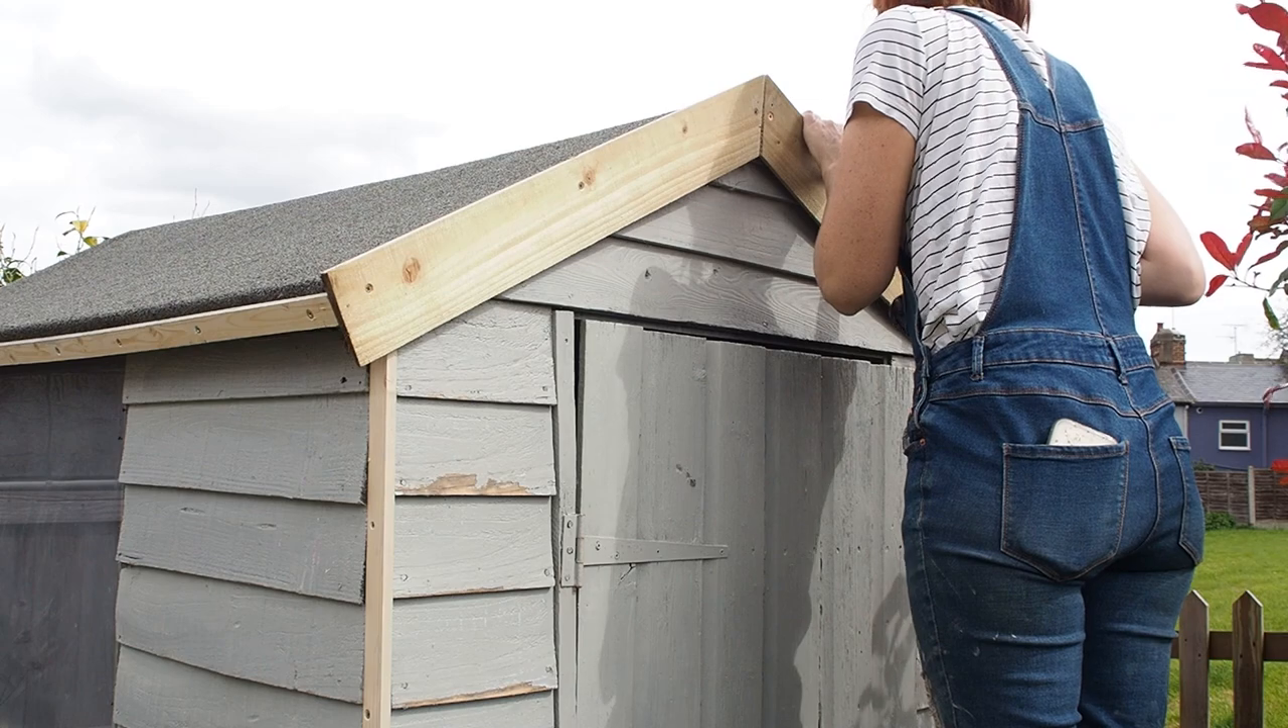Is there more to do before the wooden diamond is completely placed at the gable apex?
Yes.